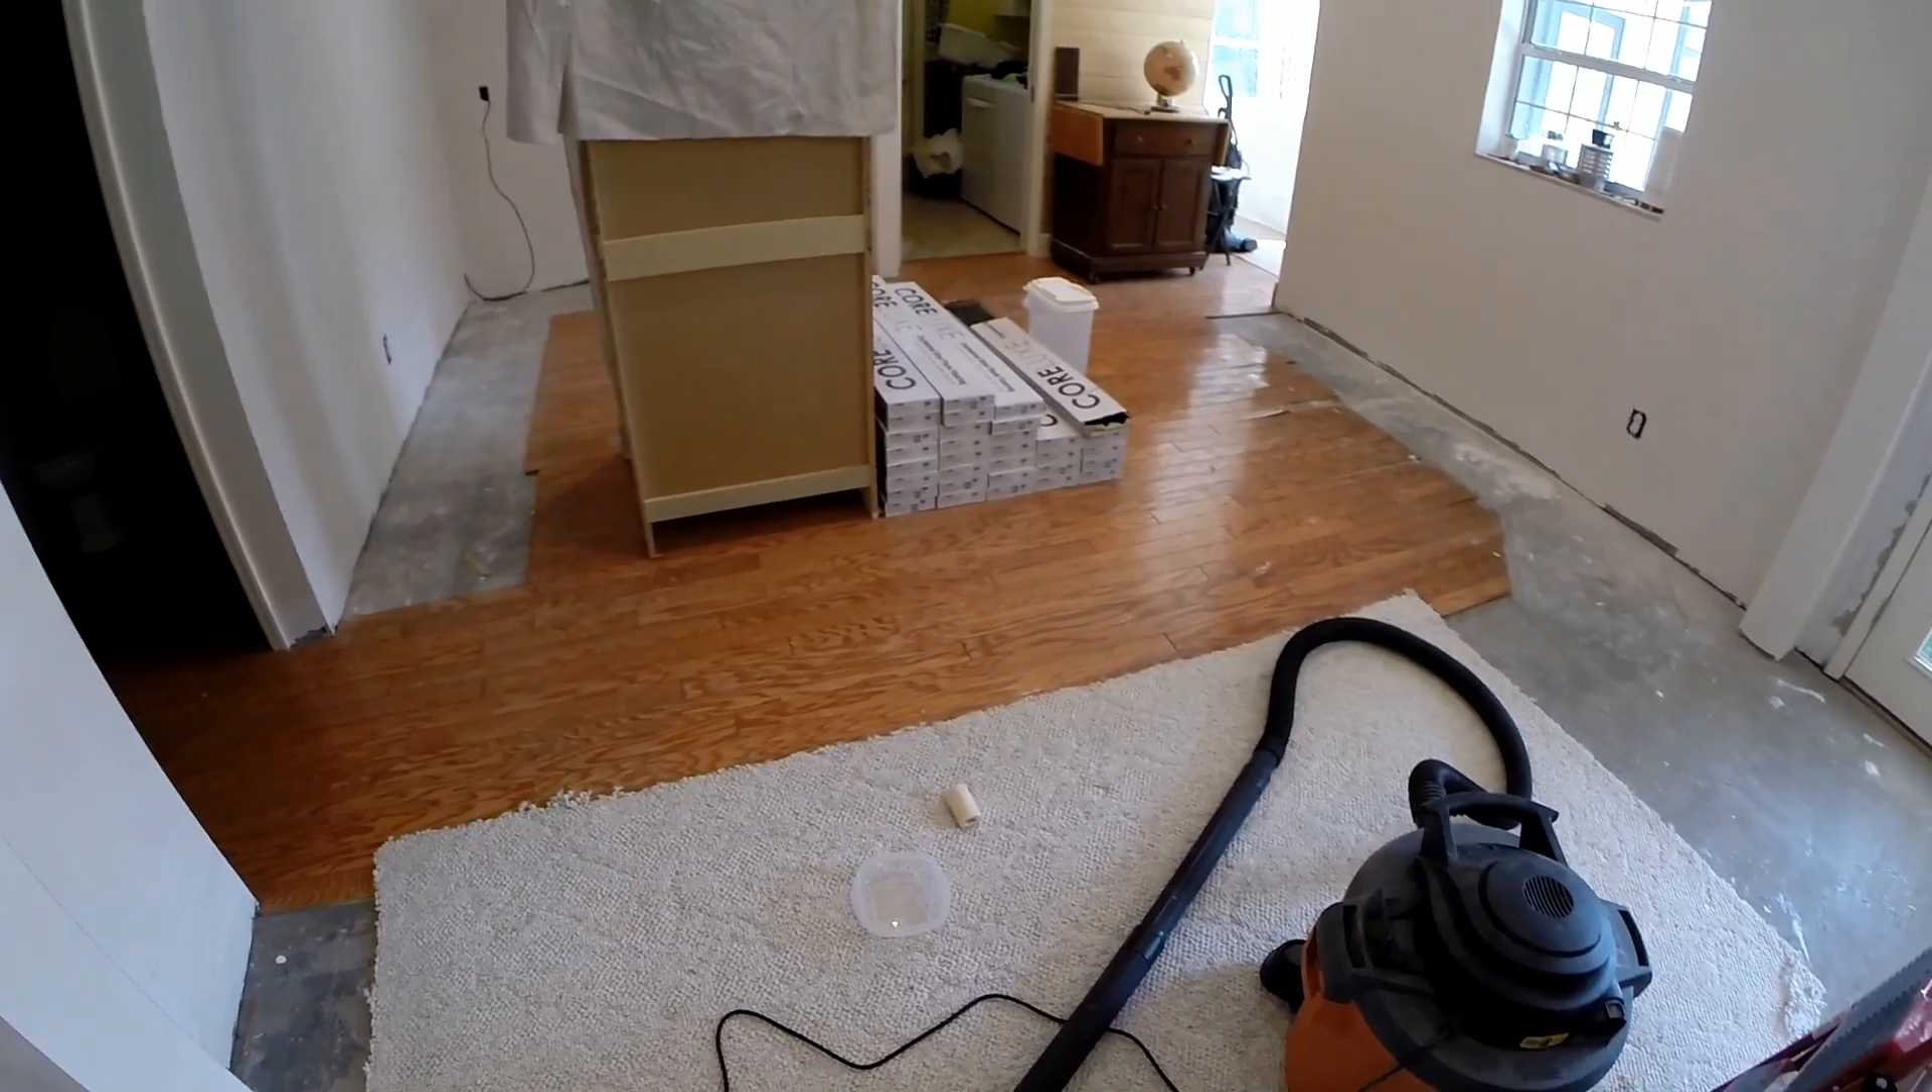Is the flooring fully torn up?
No.